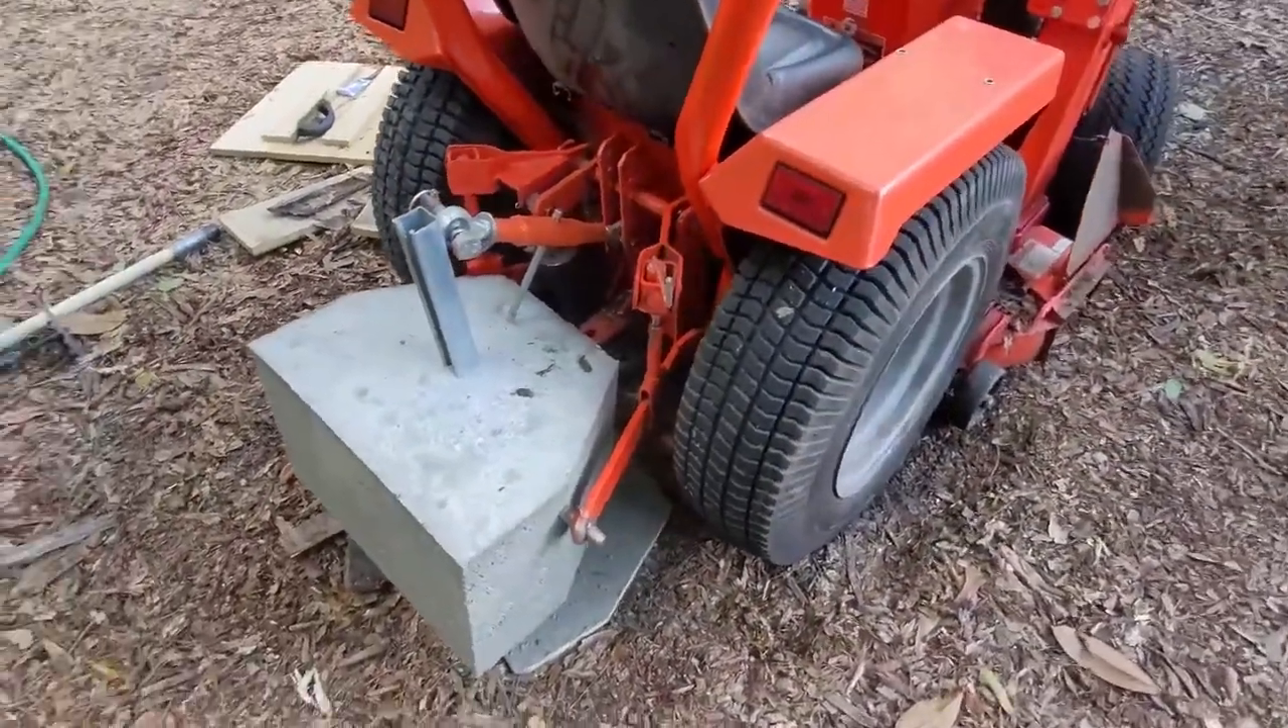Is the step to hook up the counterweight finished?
Yes.